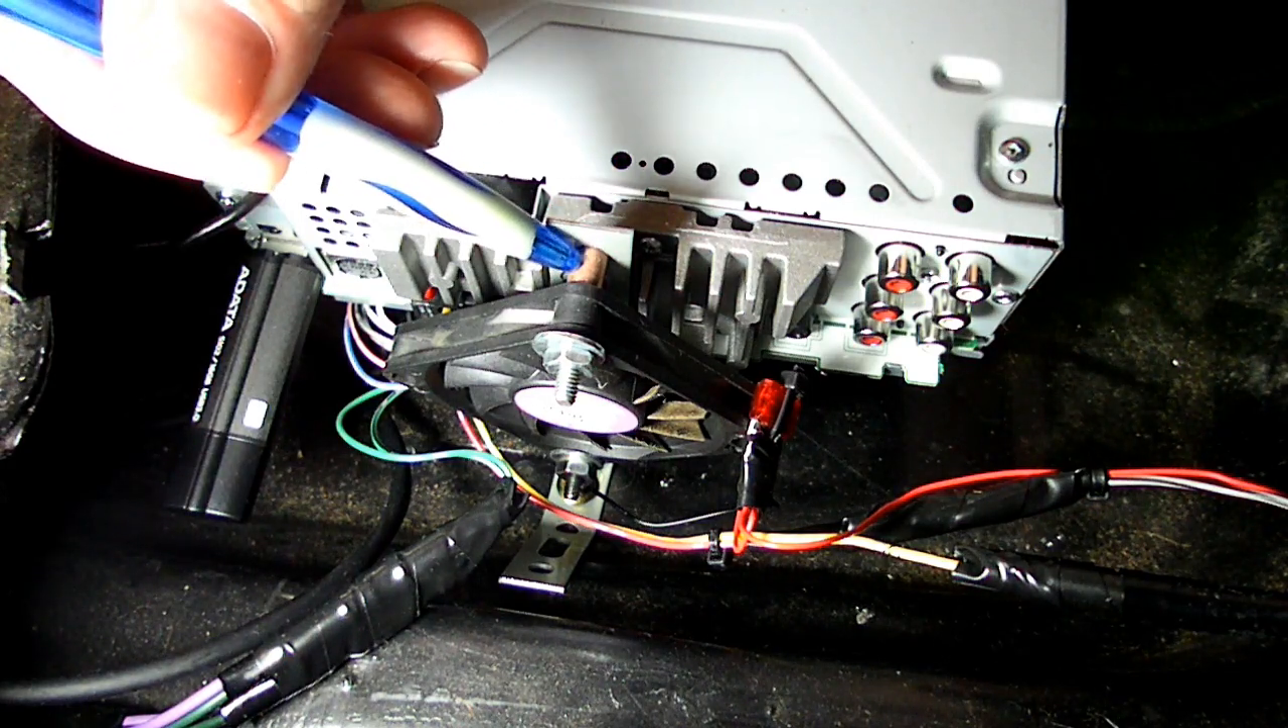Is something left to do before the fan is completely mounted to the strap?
No.